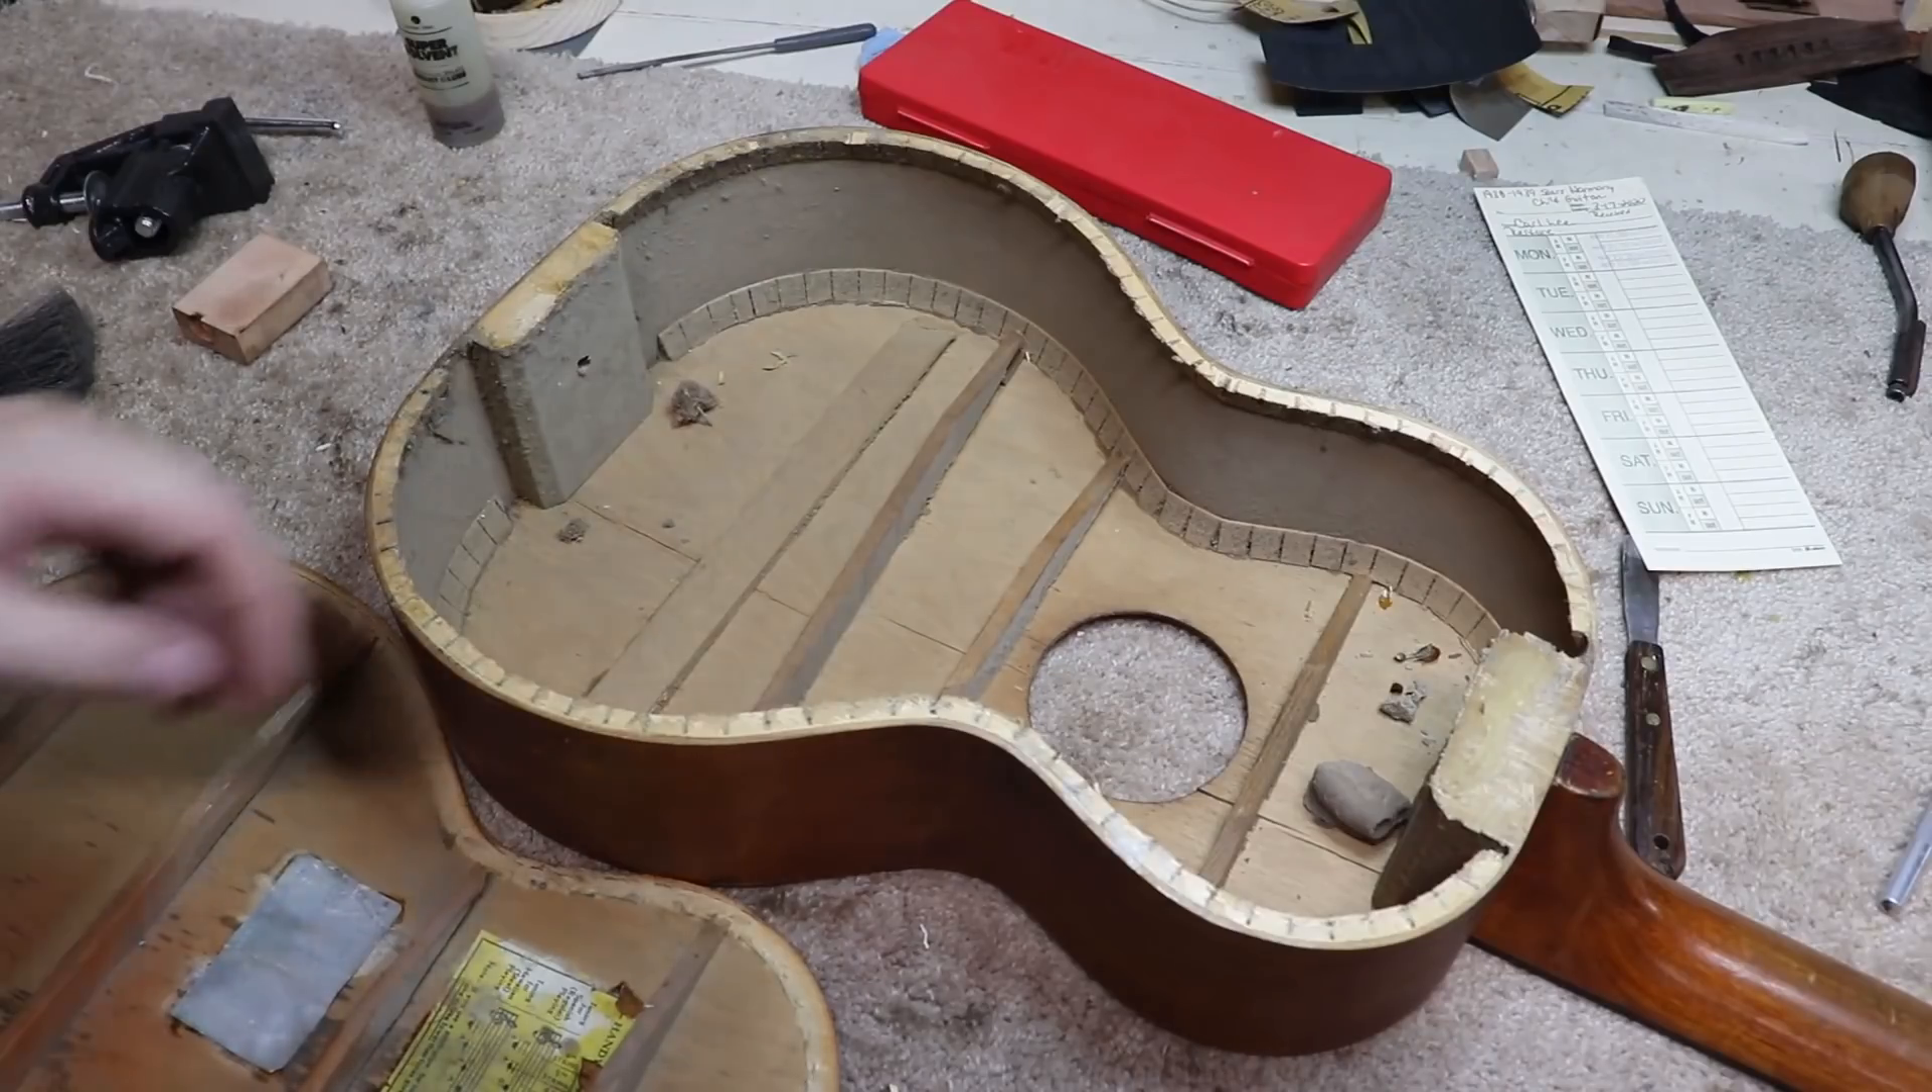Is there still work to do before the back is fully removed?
No.